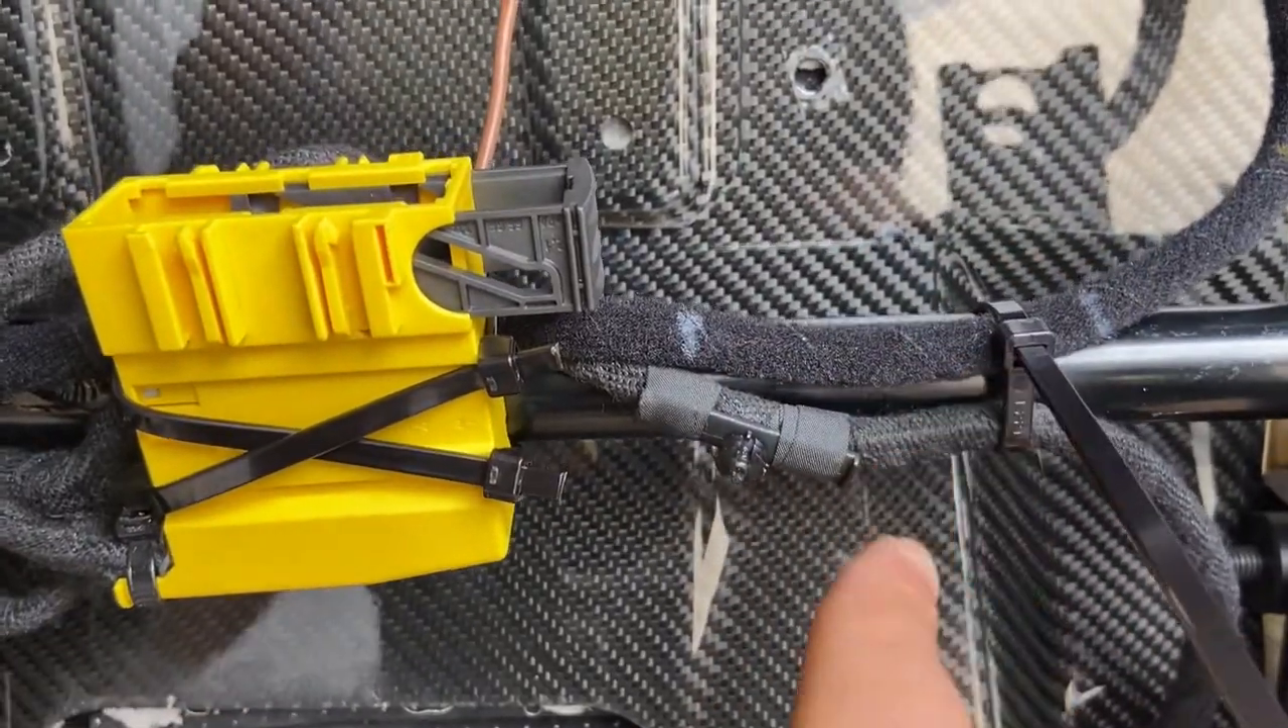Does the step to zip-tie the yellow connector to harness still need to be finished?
No.